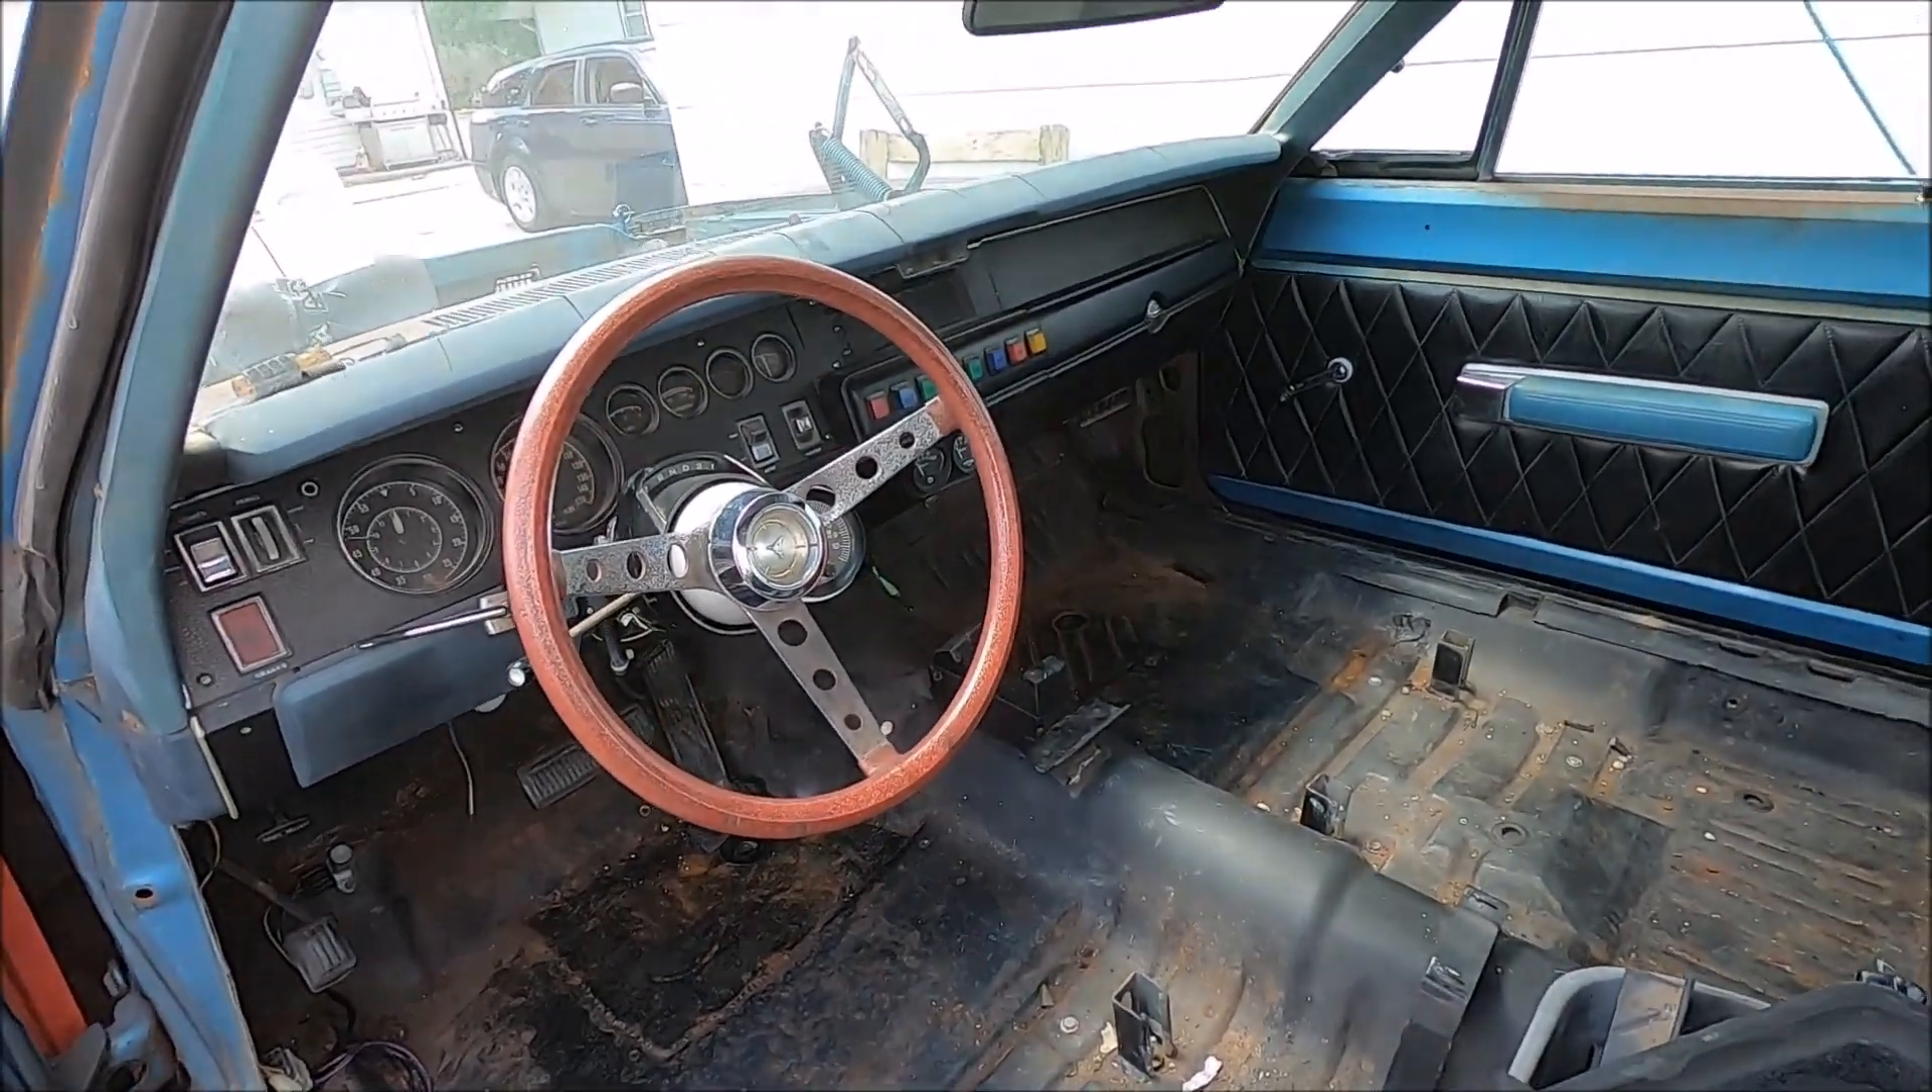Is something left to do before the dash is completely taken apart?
Yes.